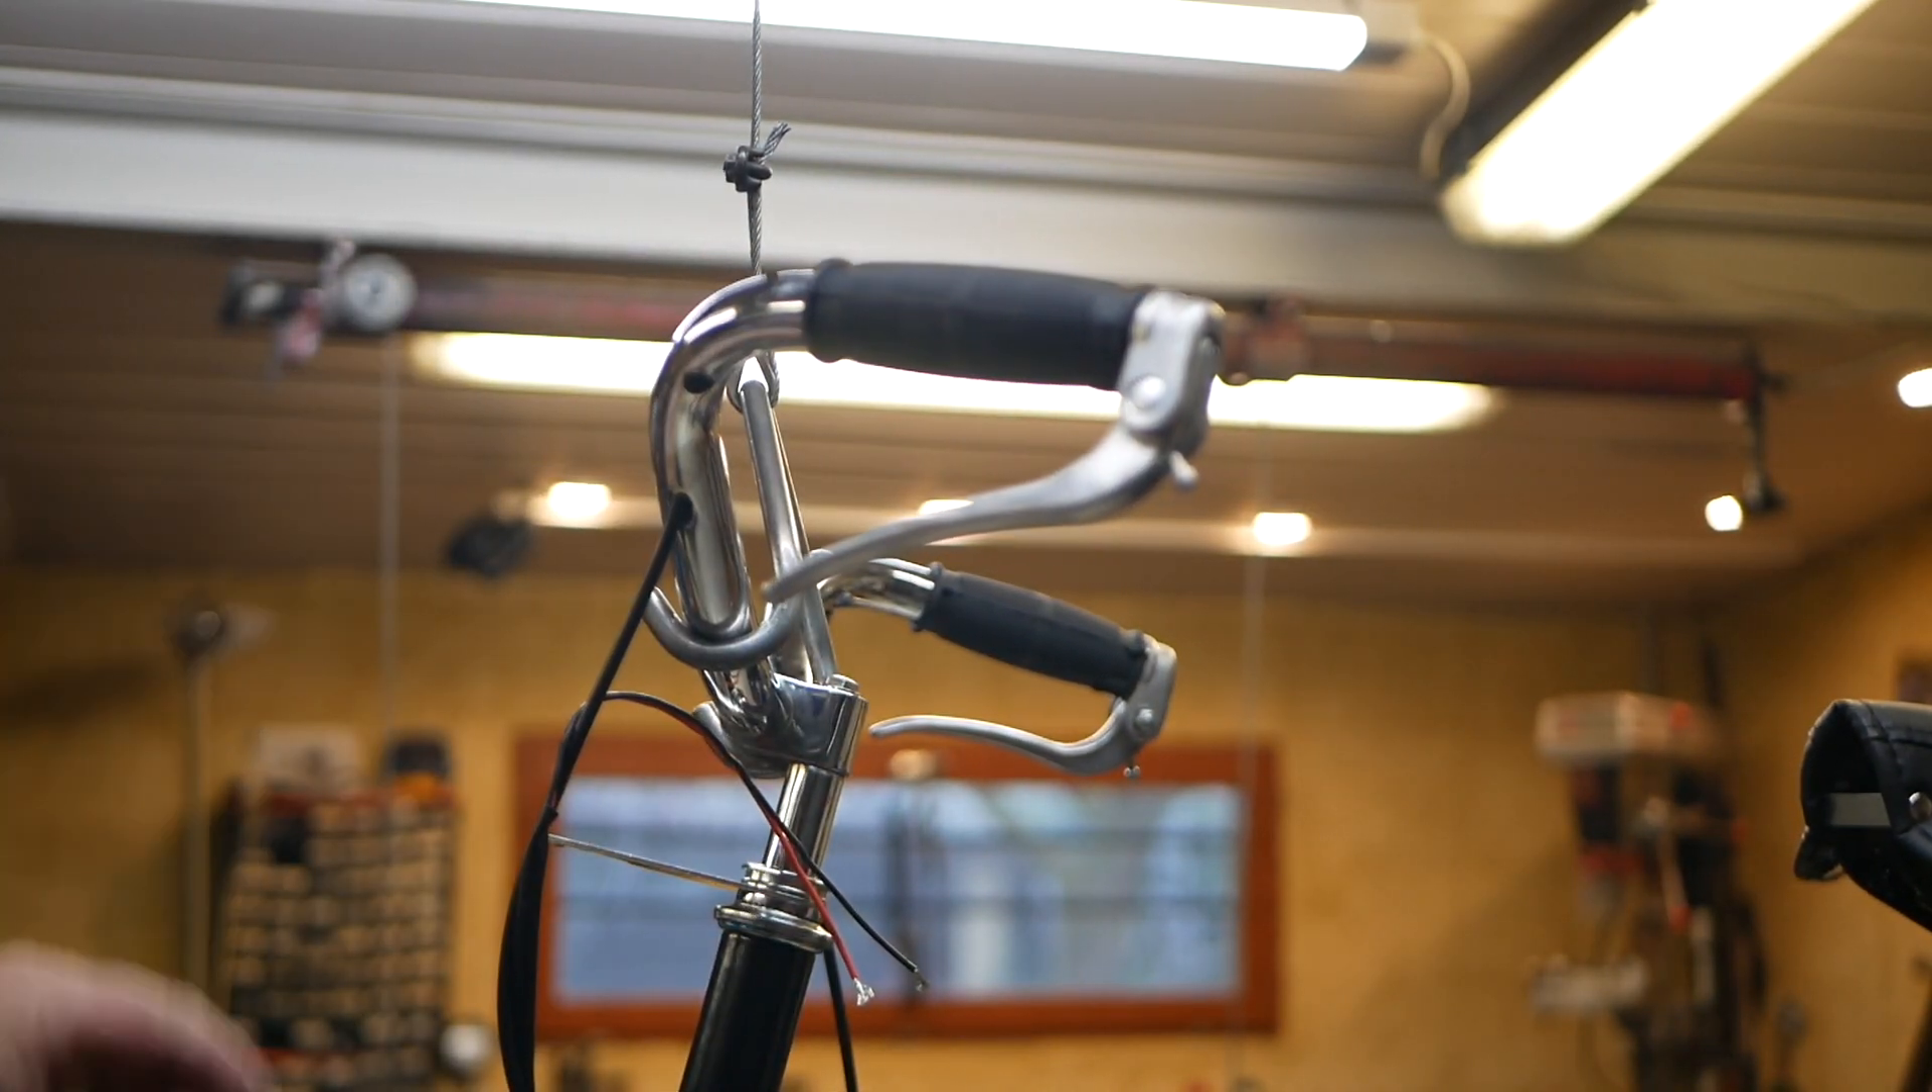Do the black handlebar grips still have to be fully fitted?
No.